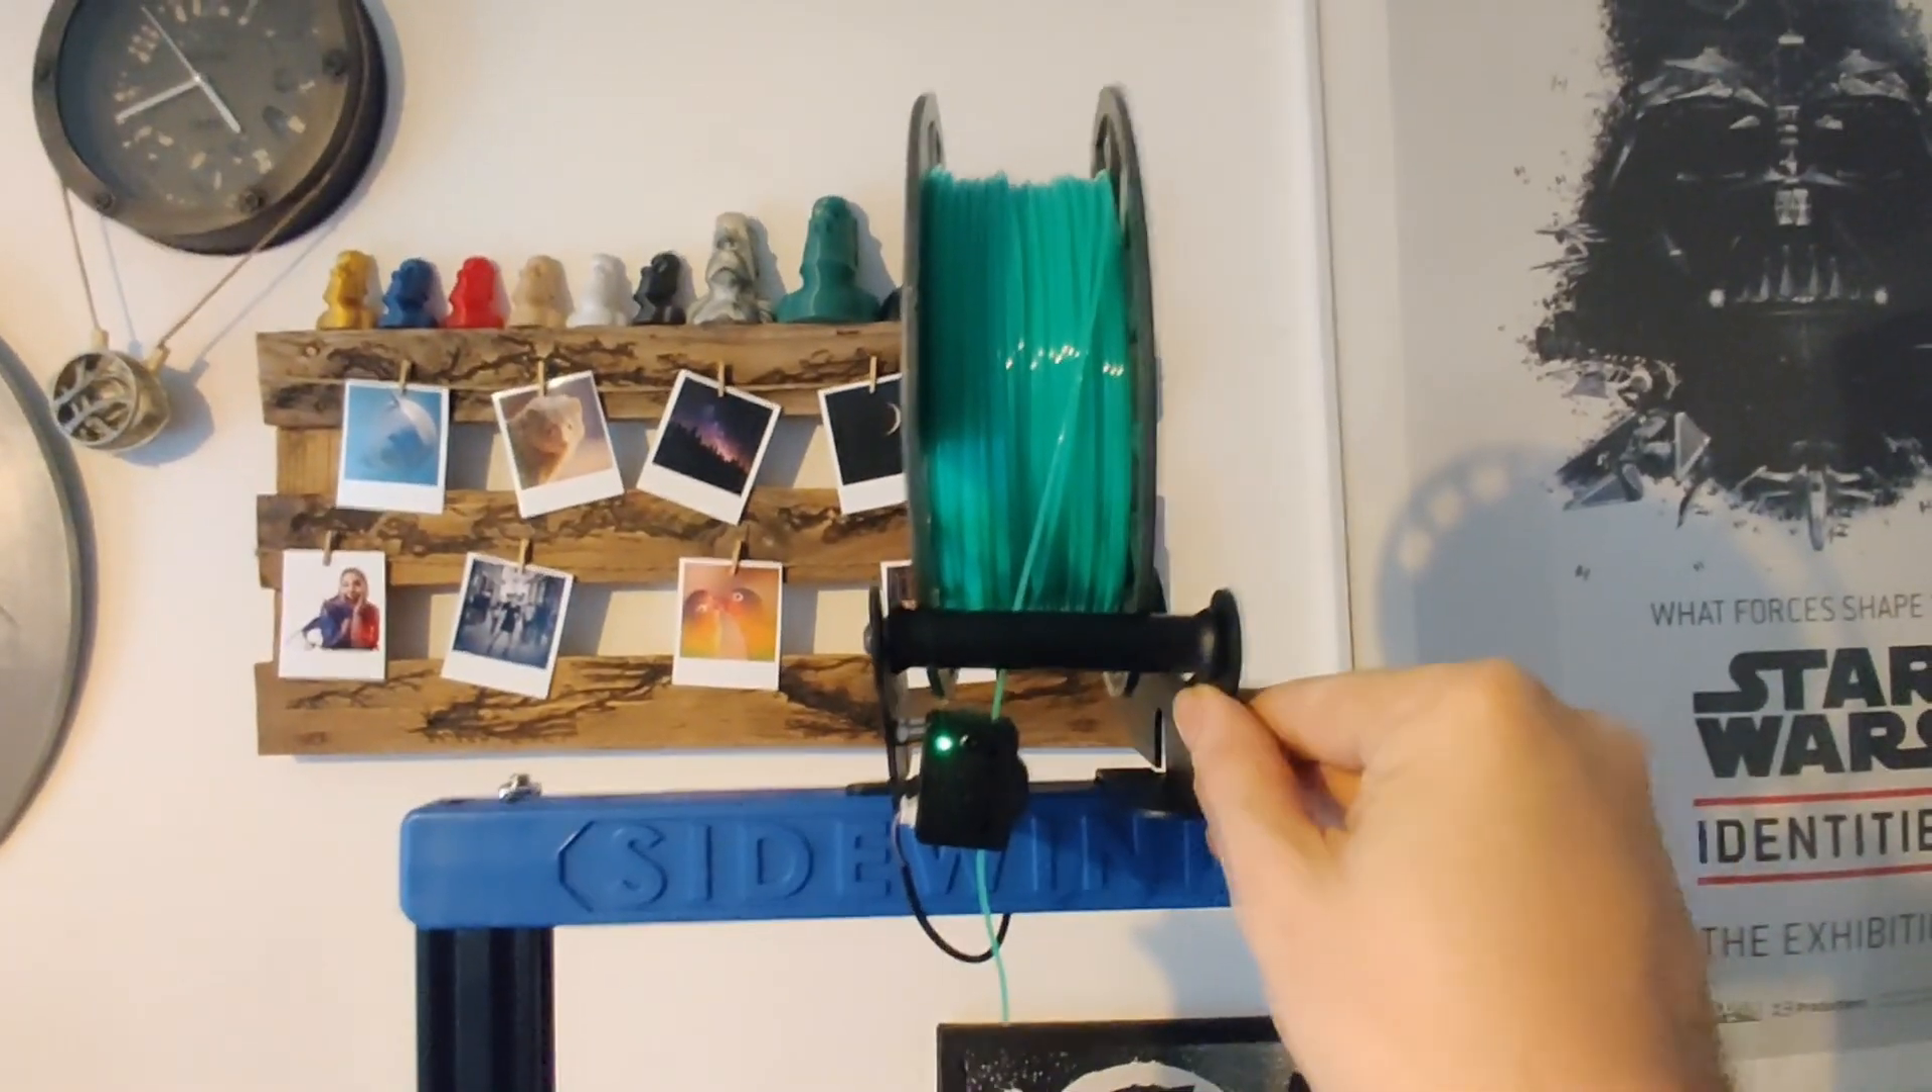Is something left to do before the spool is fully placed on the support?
No.